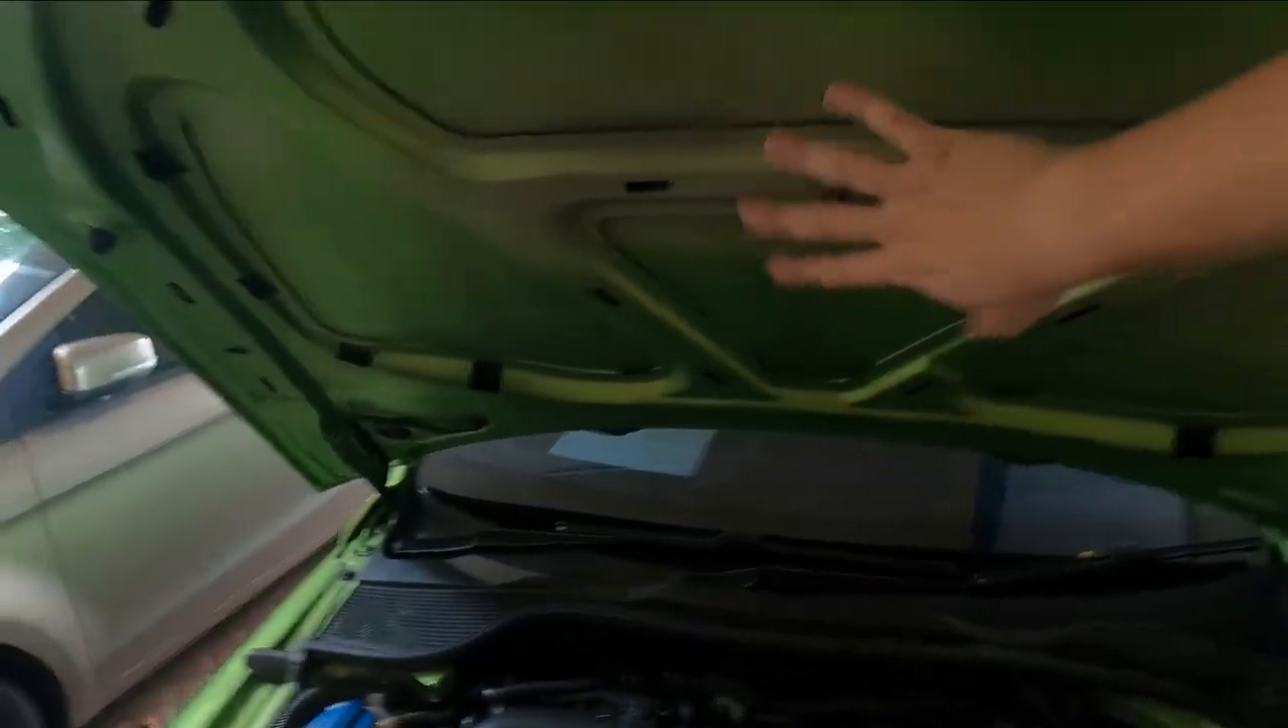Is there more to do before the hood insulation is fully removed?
No.